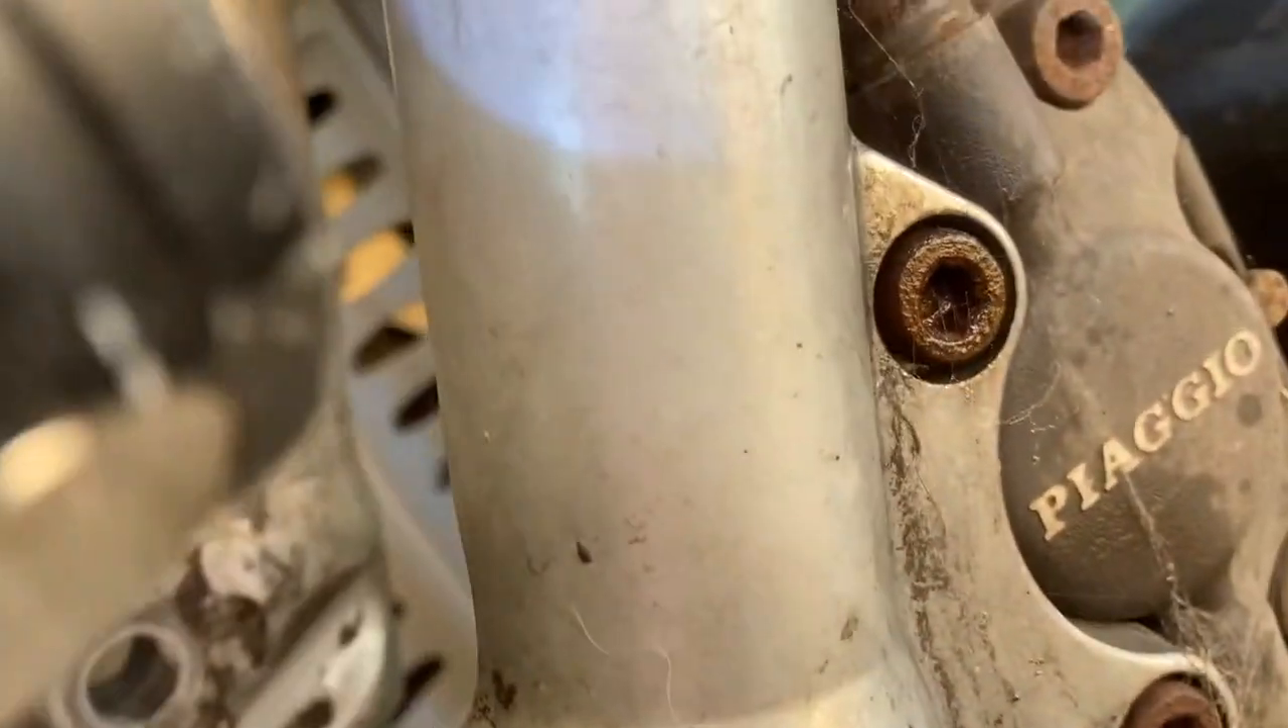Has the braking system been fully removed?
No.